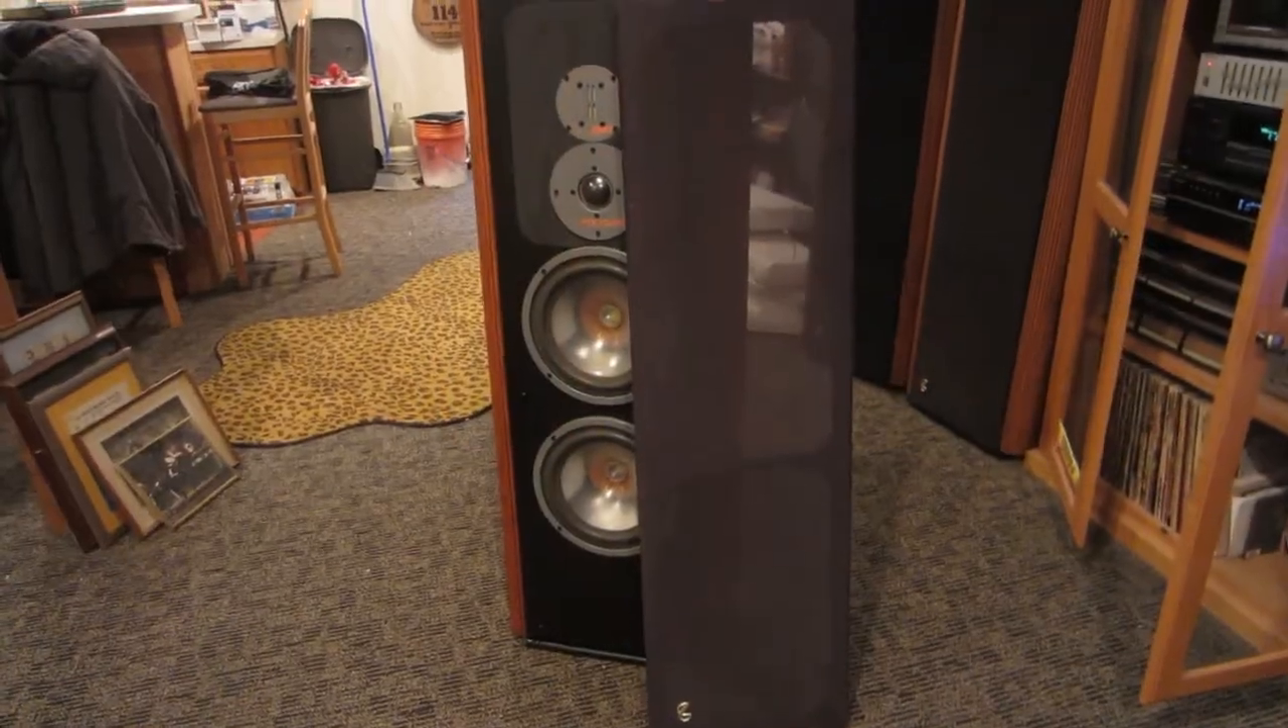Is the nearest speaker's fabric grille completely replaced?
No.